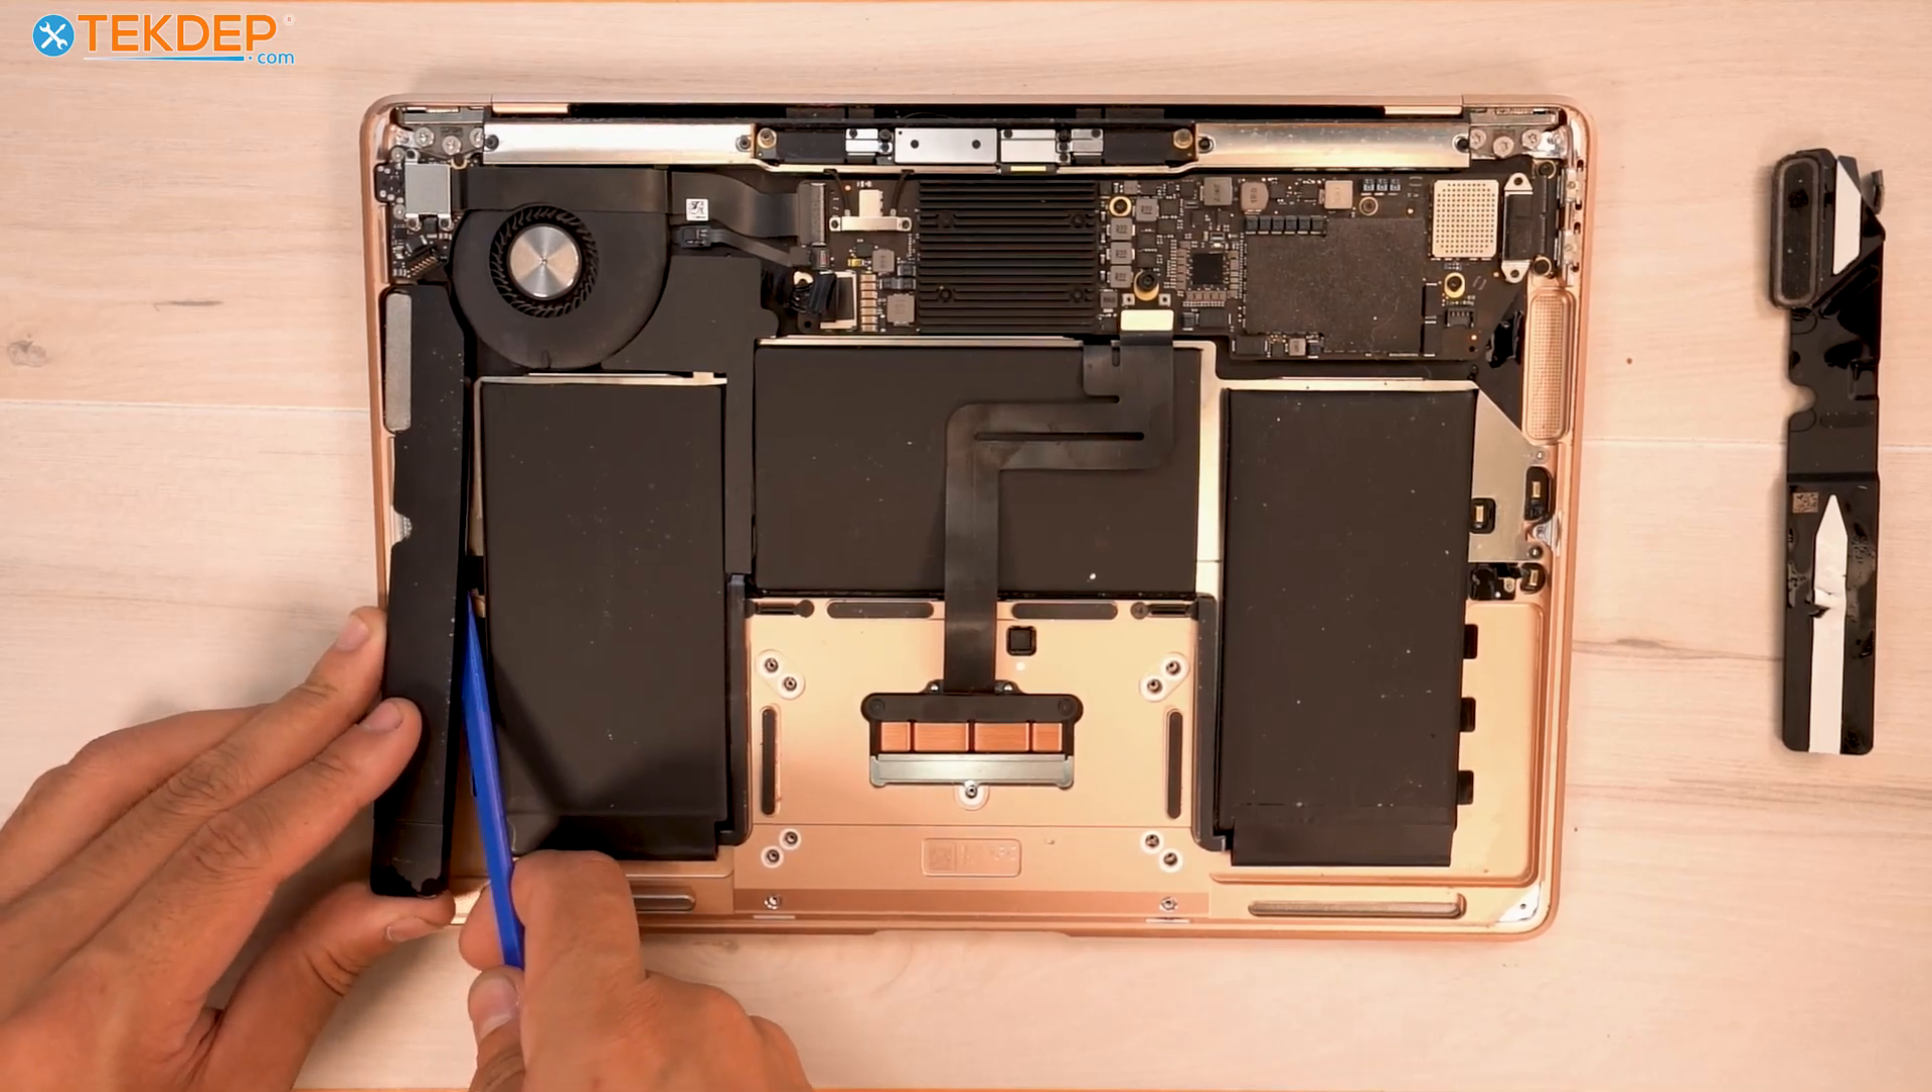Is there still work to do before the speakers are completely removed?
Yes.